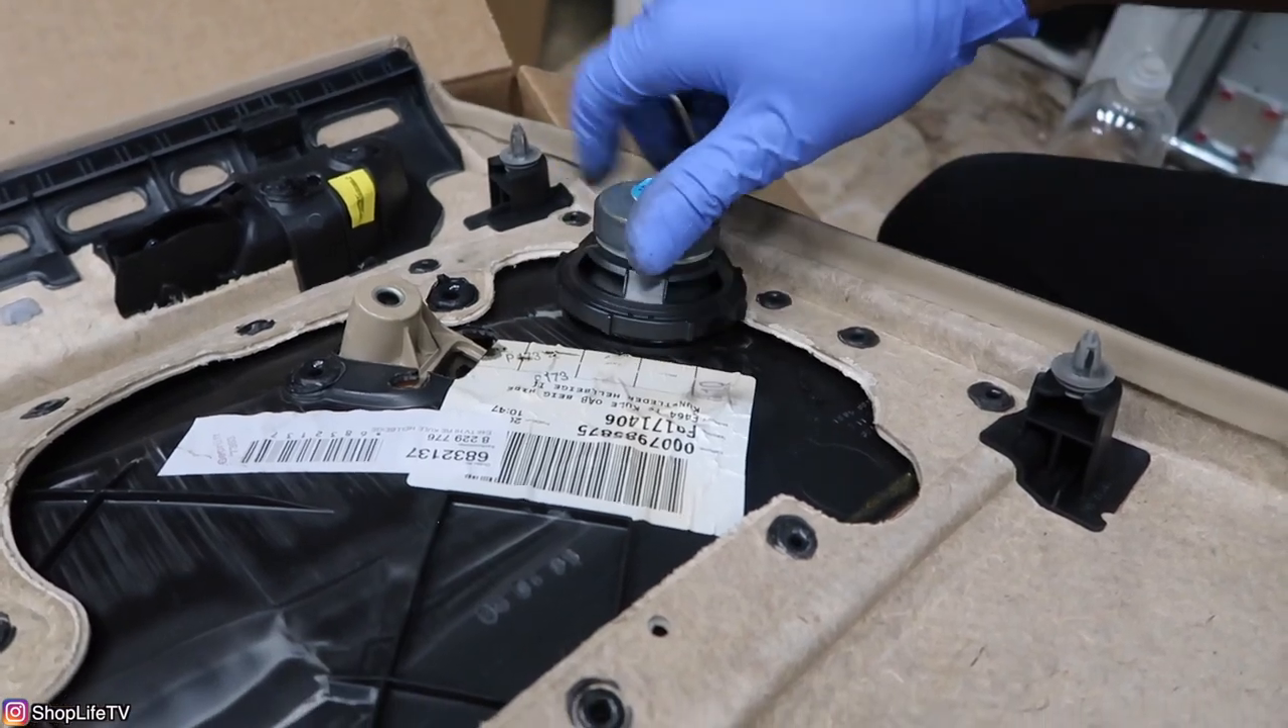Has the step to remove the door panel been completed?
Yes.